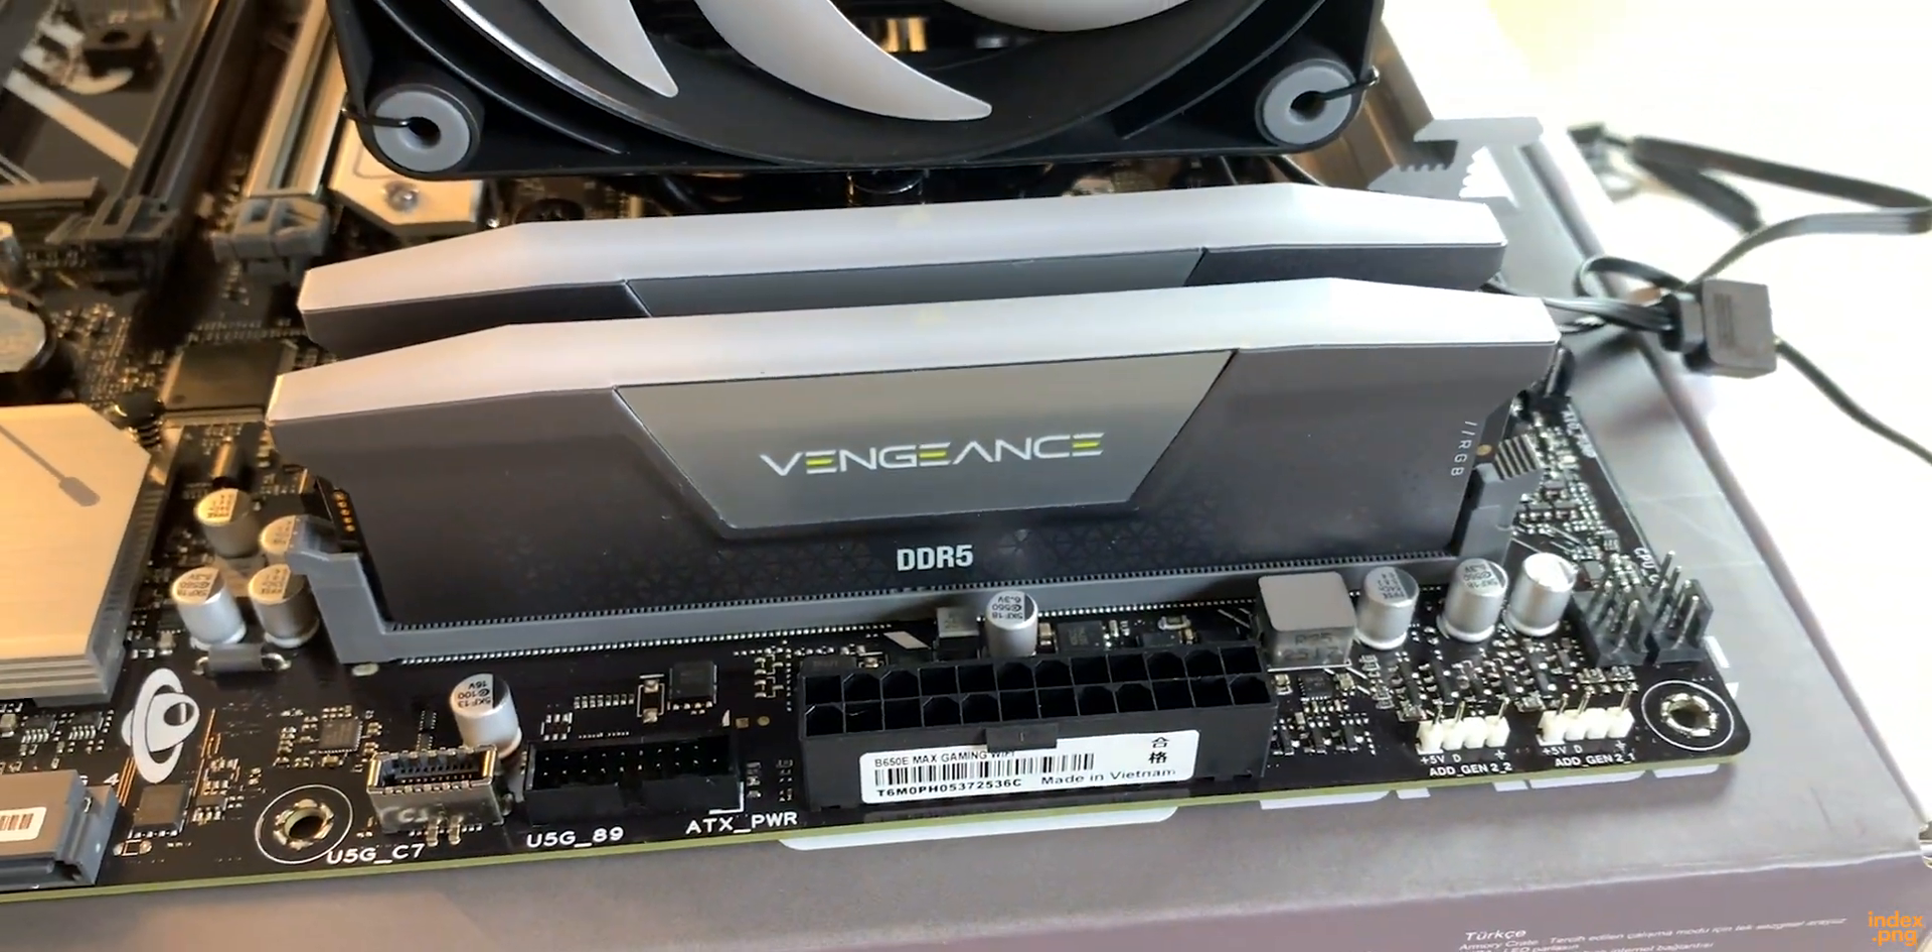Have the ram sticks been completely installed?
Yes.